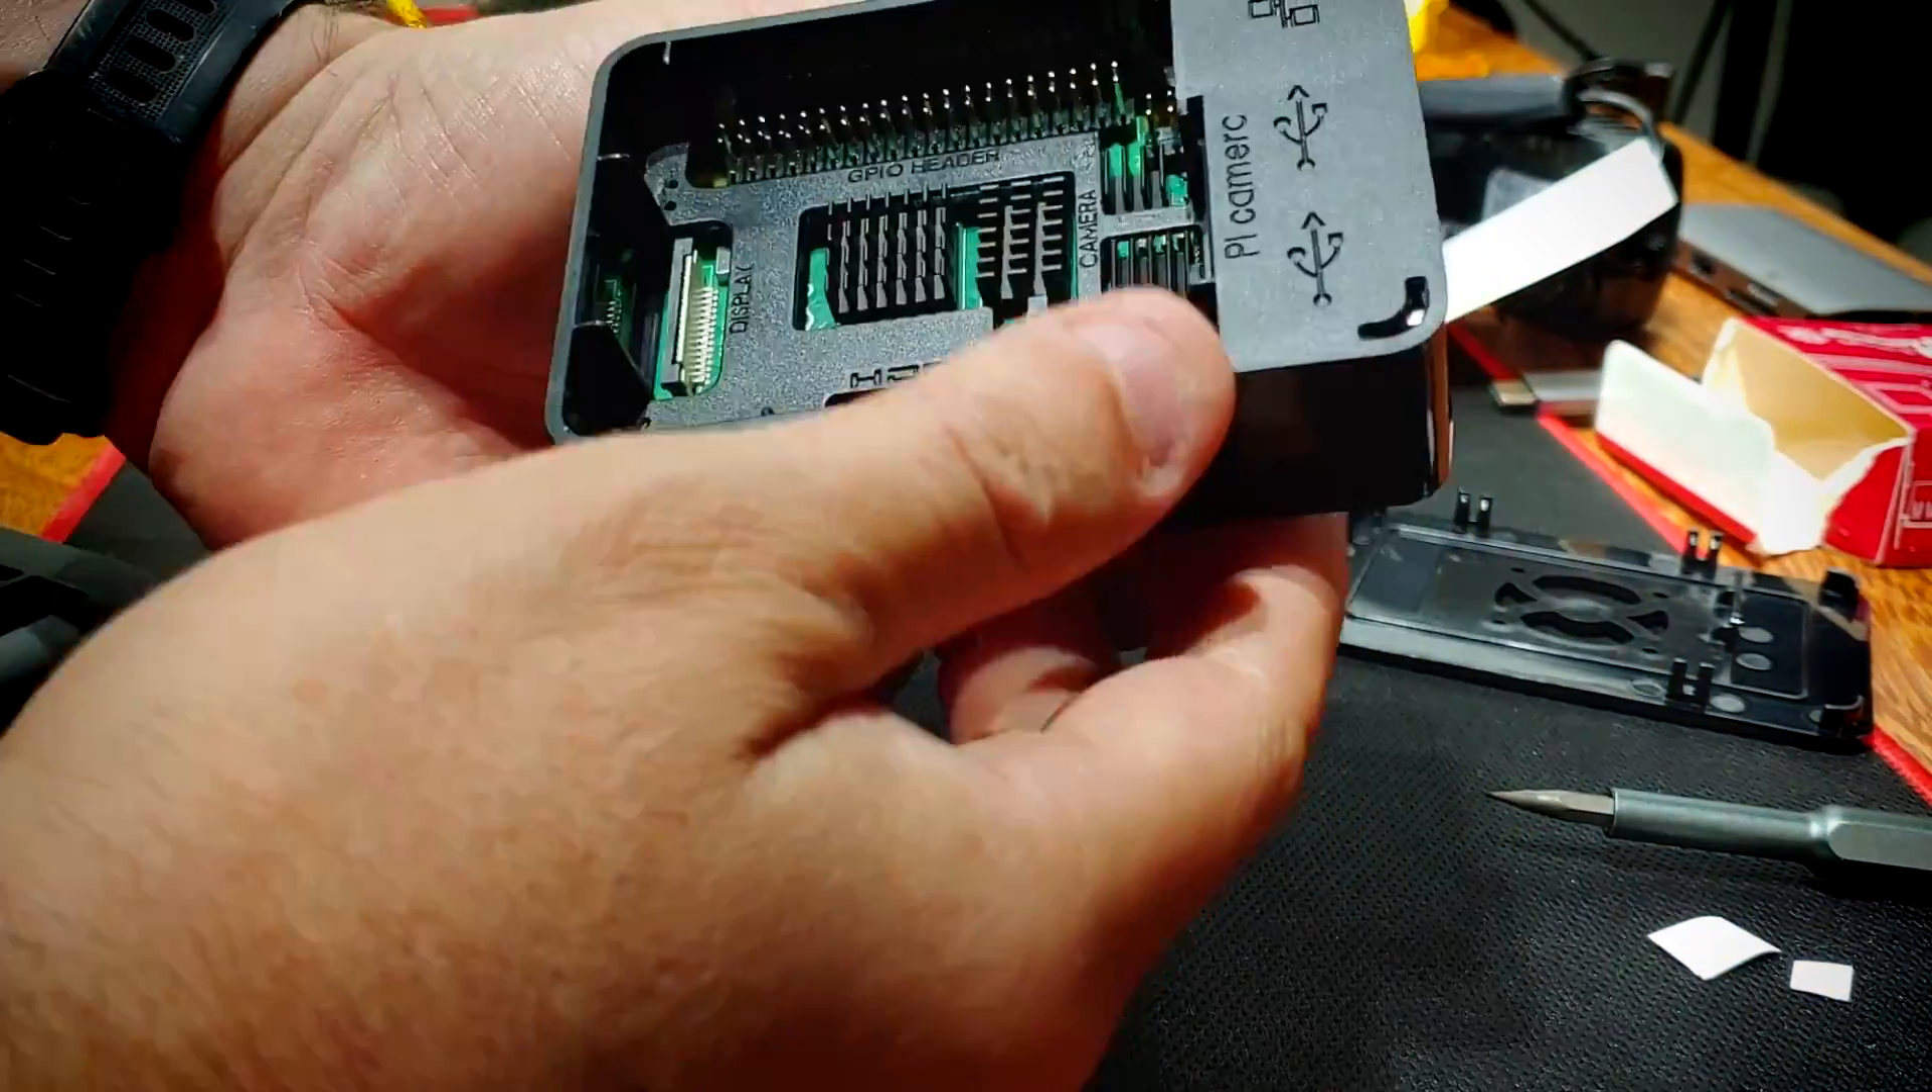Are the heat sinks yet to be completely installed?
No.